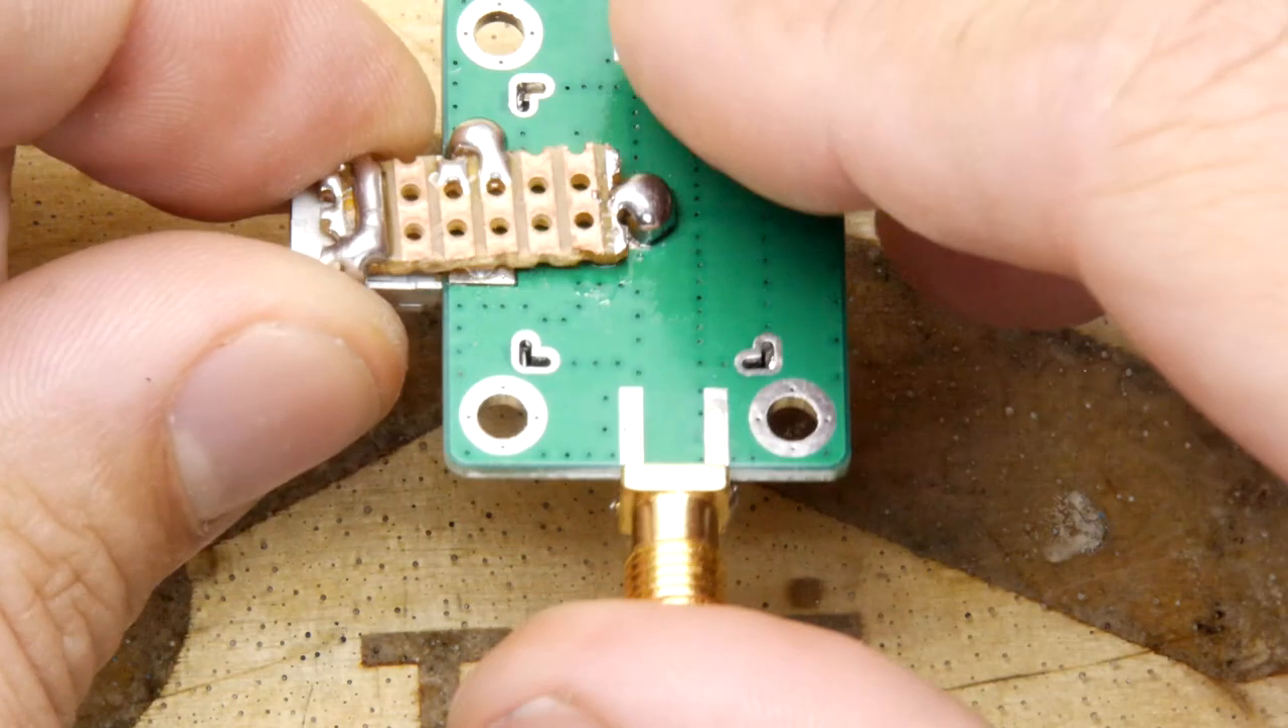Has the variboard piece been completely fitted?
Yes.